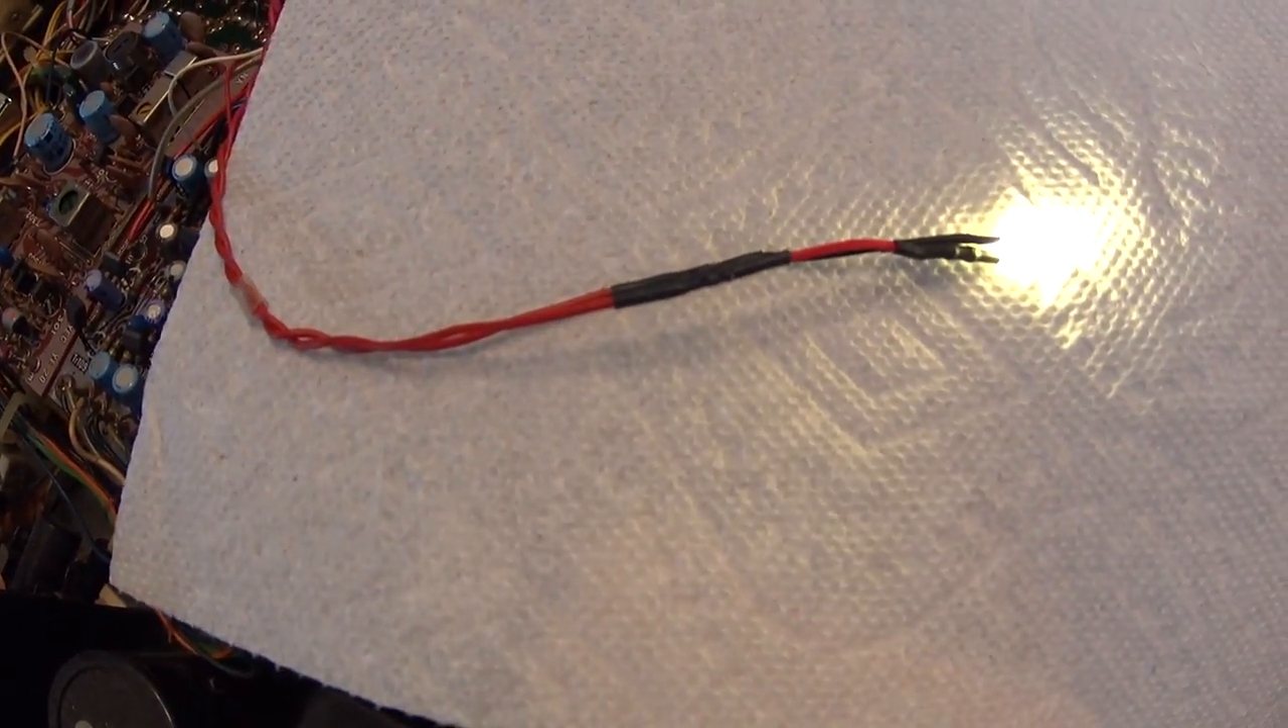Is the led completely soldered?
Yes.